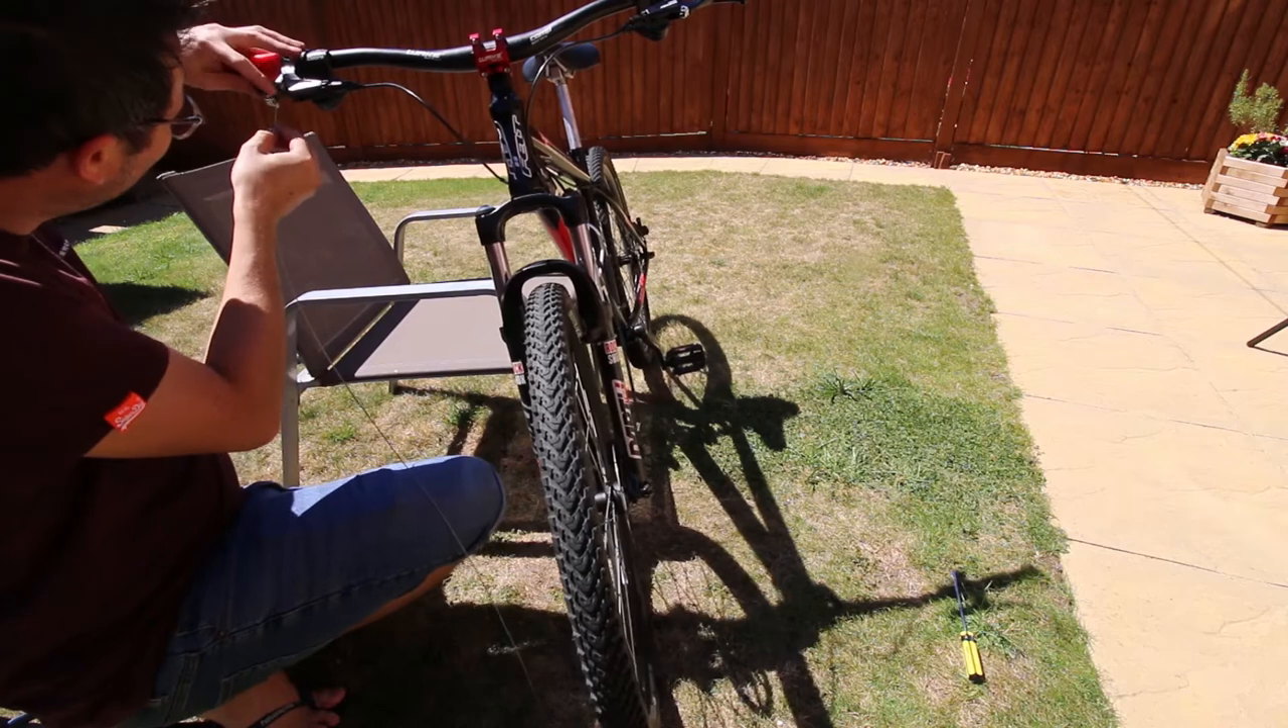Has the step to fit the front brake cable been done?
No.